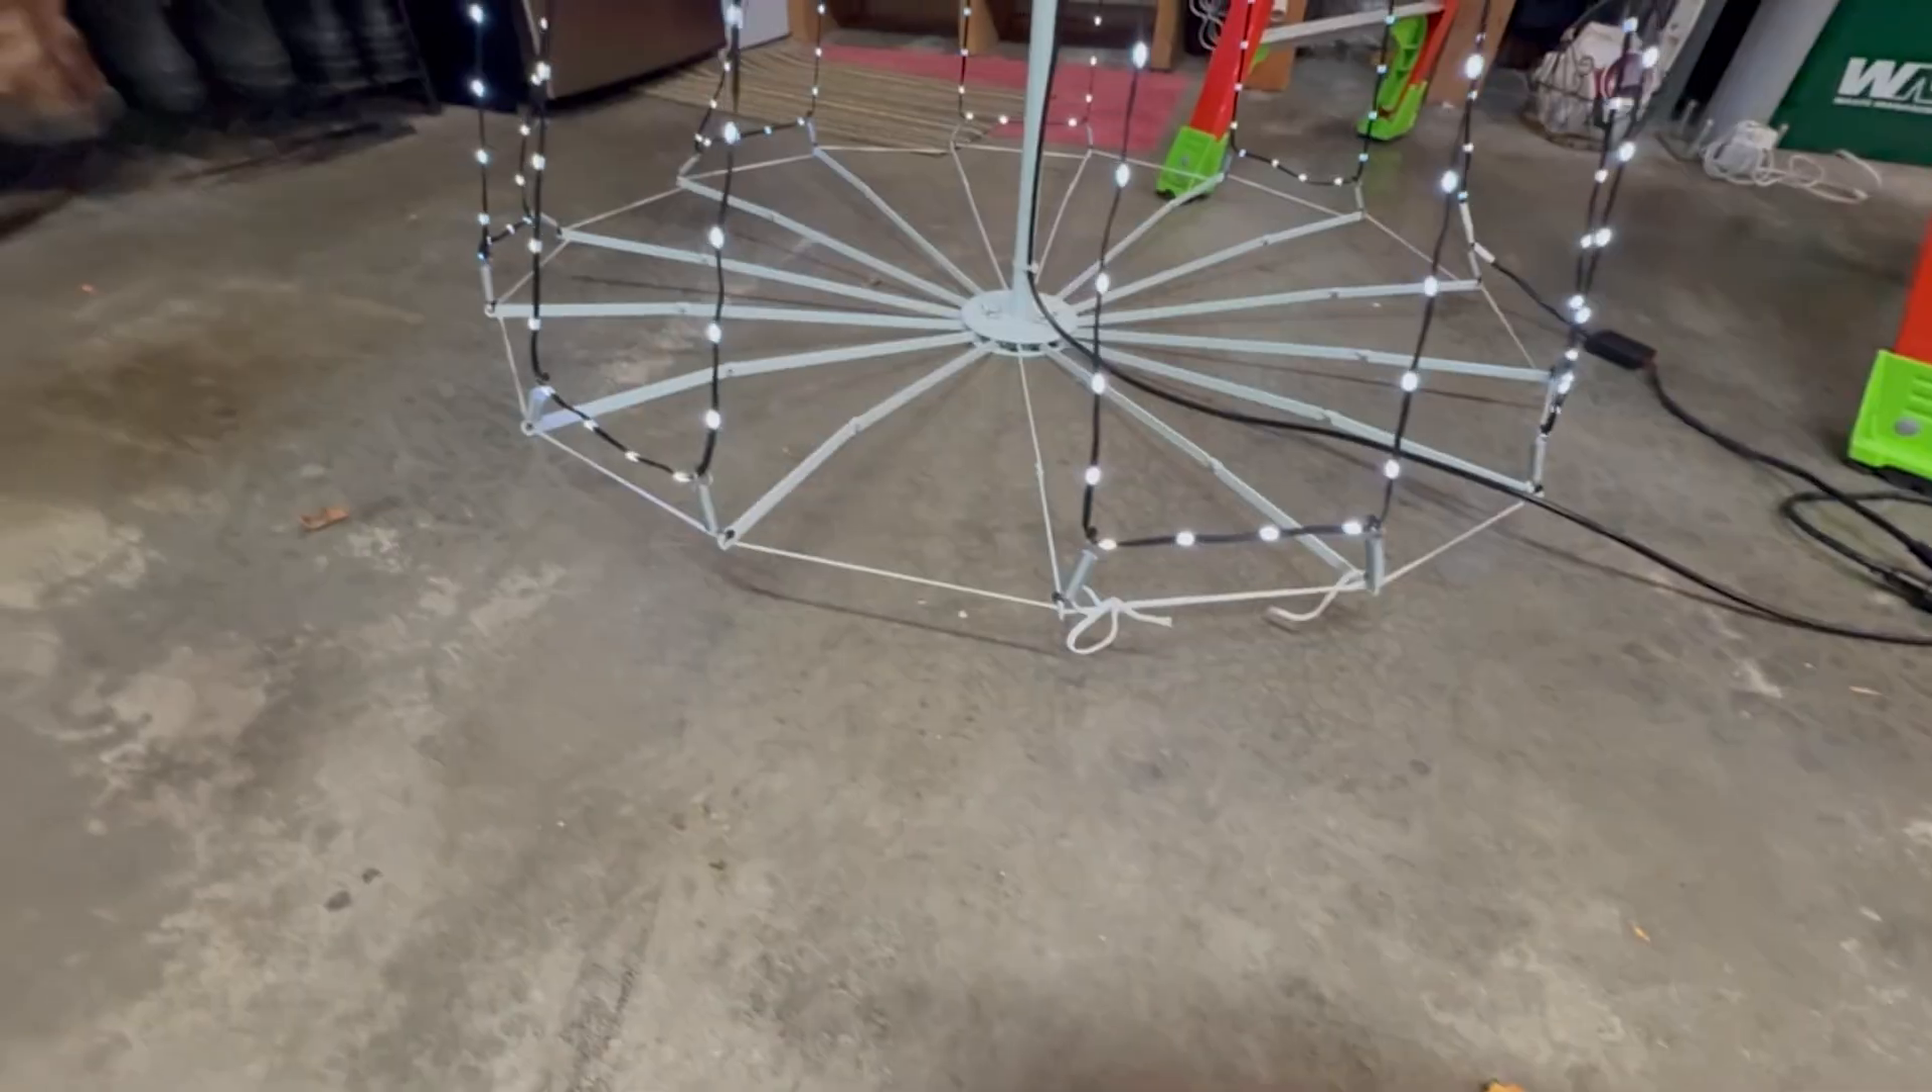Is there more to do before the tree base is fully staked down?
Yes.